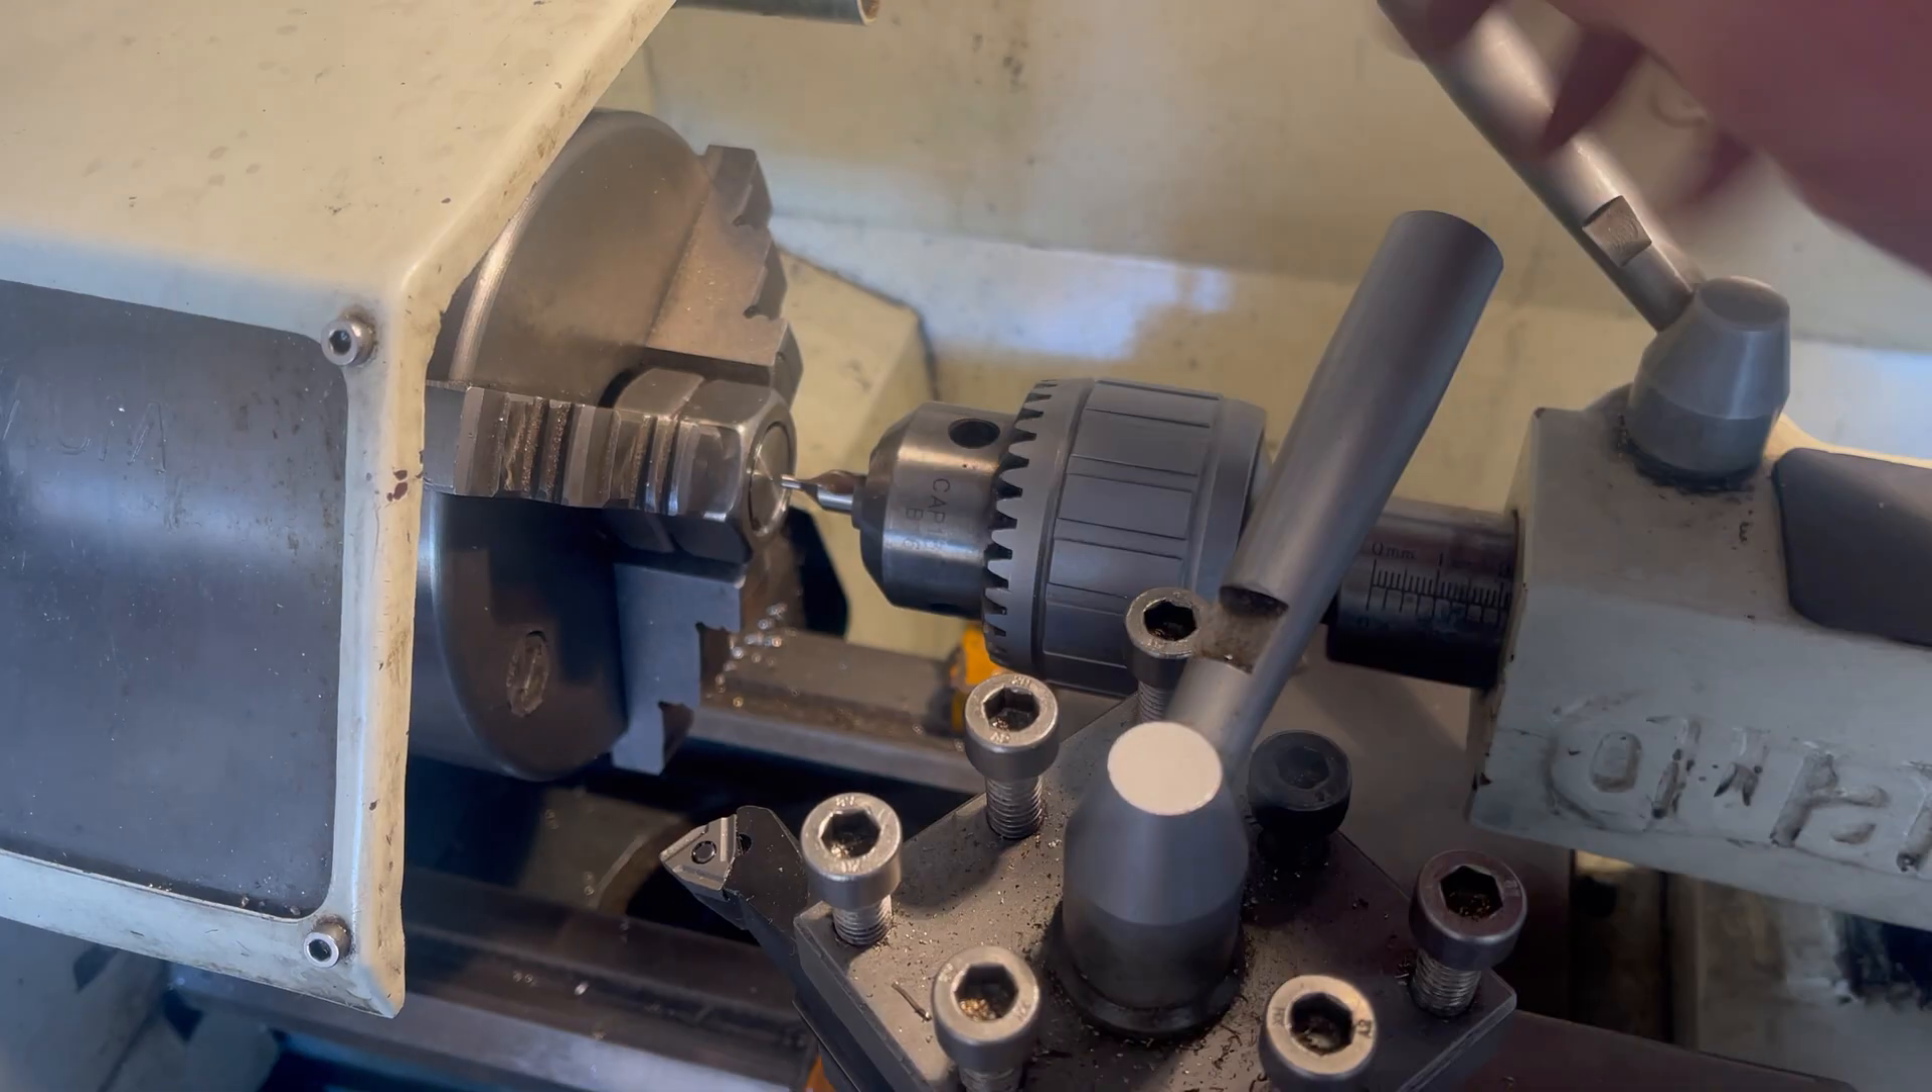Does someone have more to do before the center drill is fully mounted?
No.